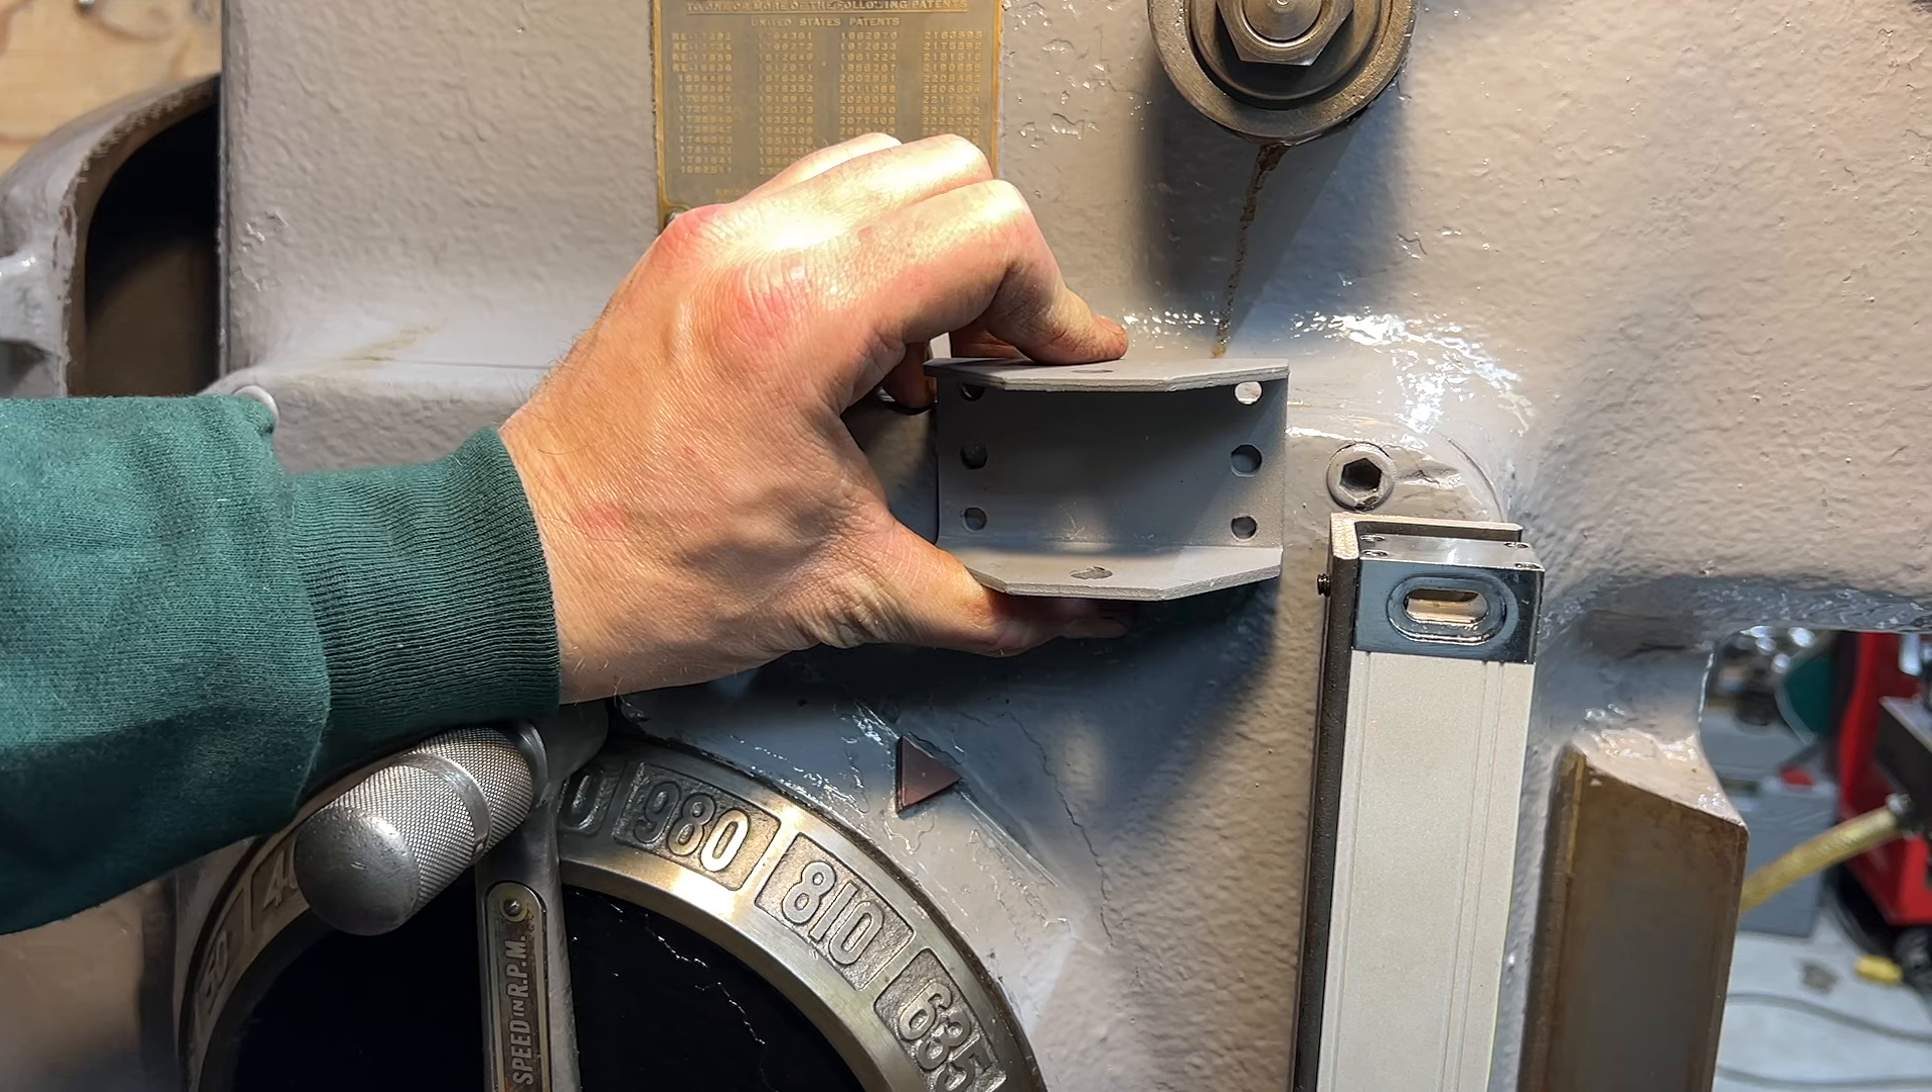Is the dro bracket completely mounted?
No.